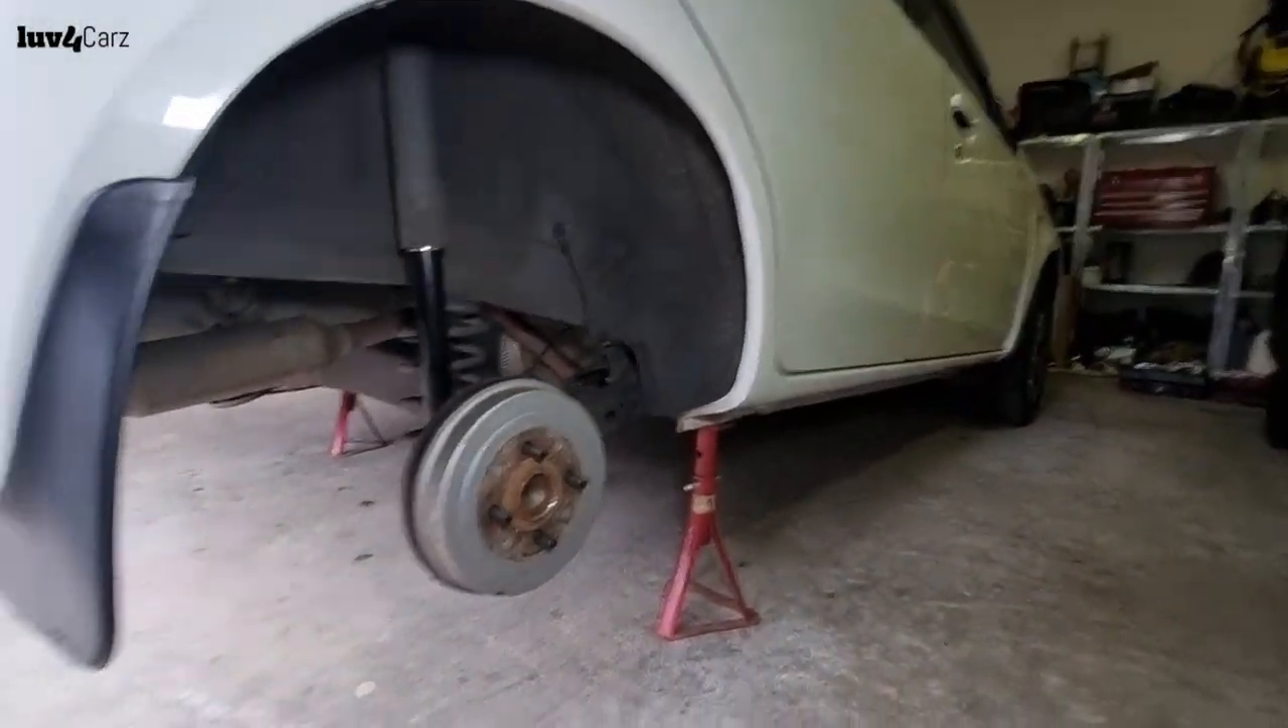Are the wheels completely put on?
No.